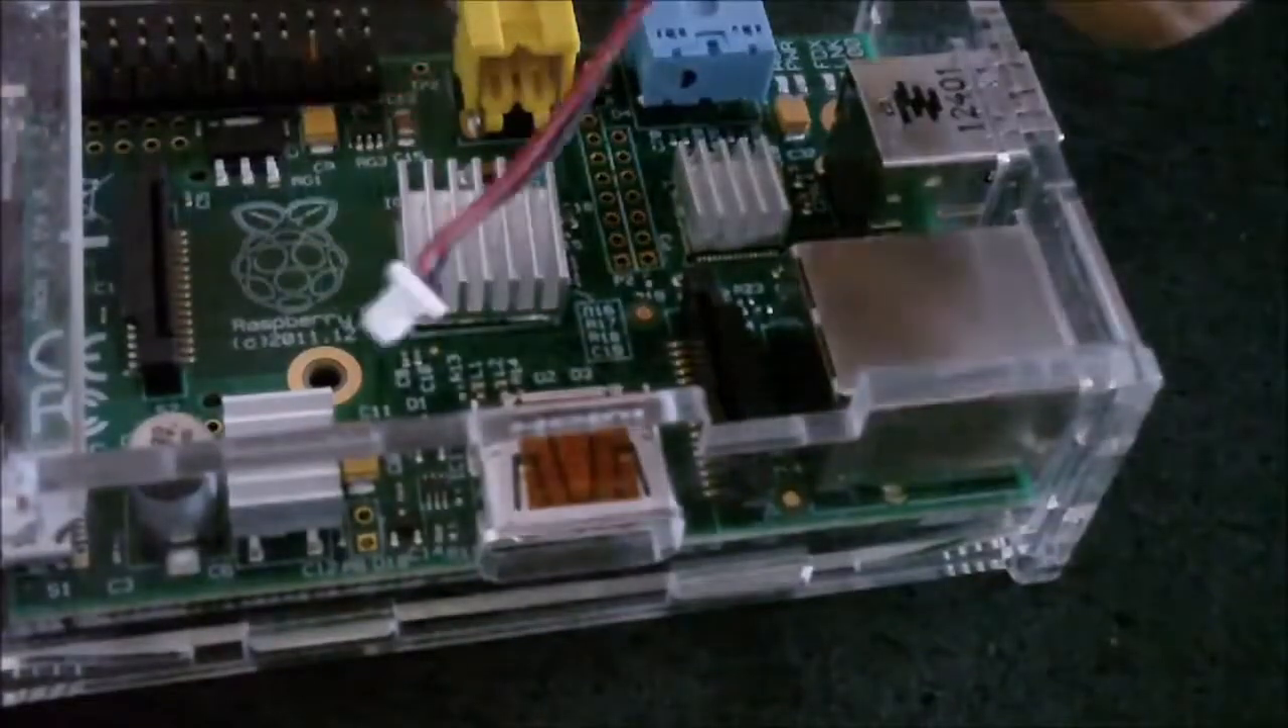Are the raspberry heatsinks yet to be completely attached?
No.